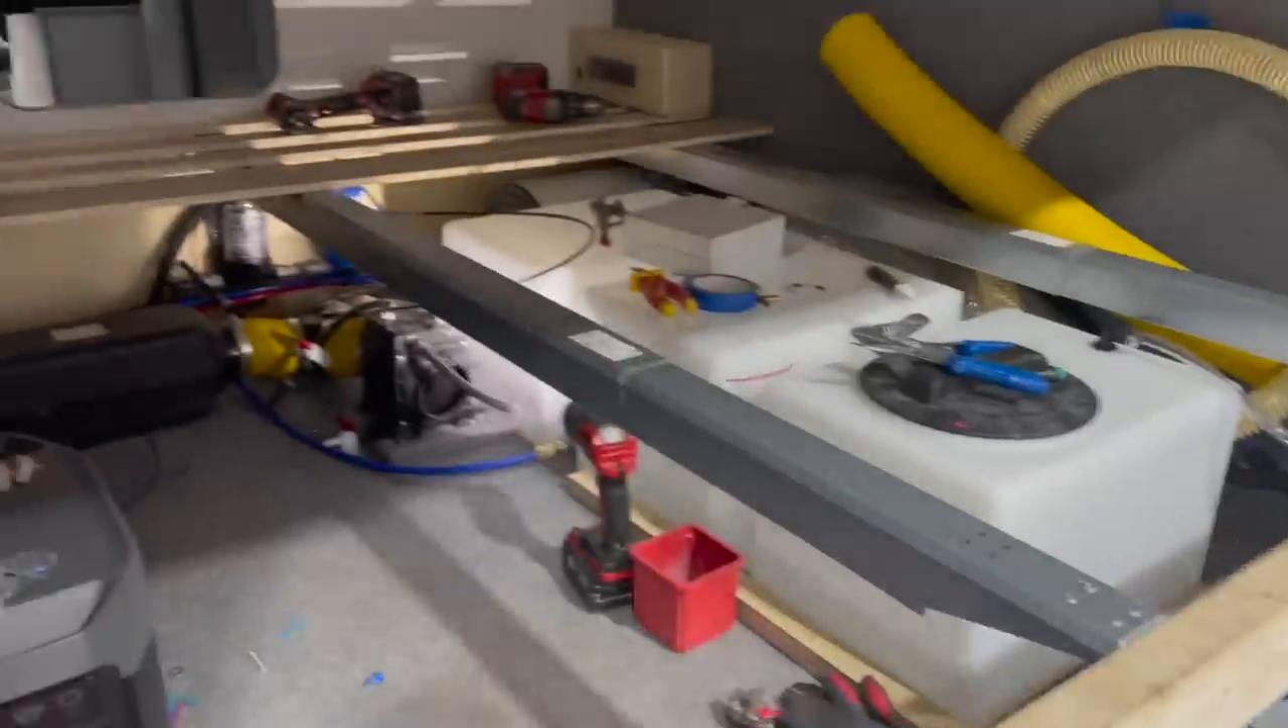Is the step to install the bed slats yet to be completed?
Yes.